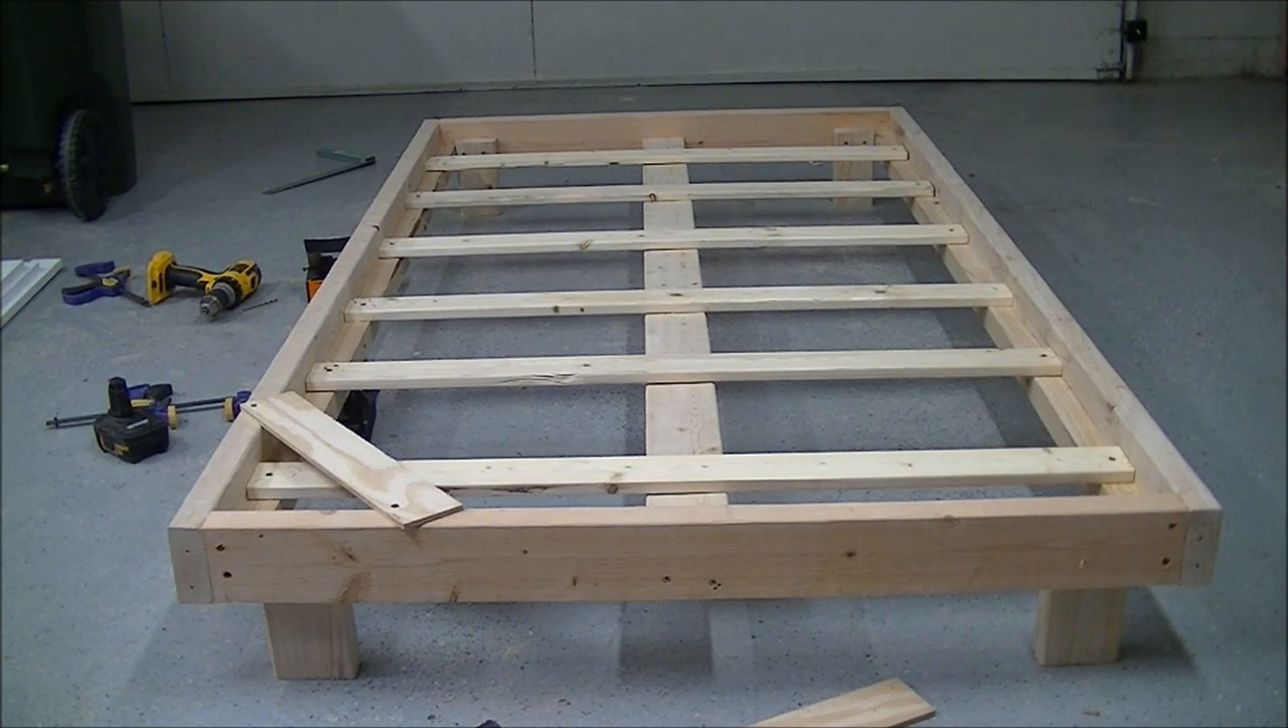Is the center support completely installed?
Yes.